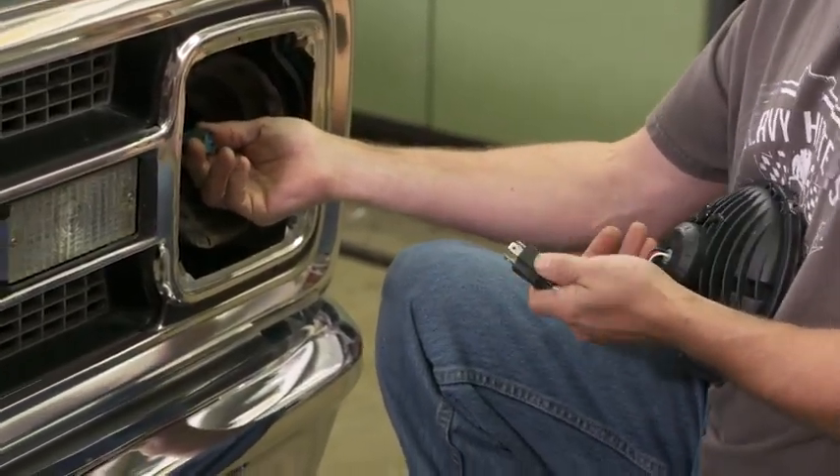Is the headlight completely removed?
Yes.